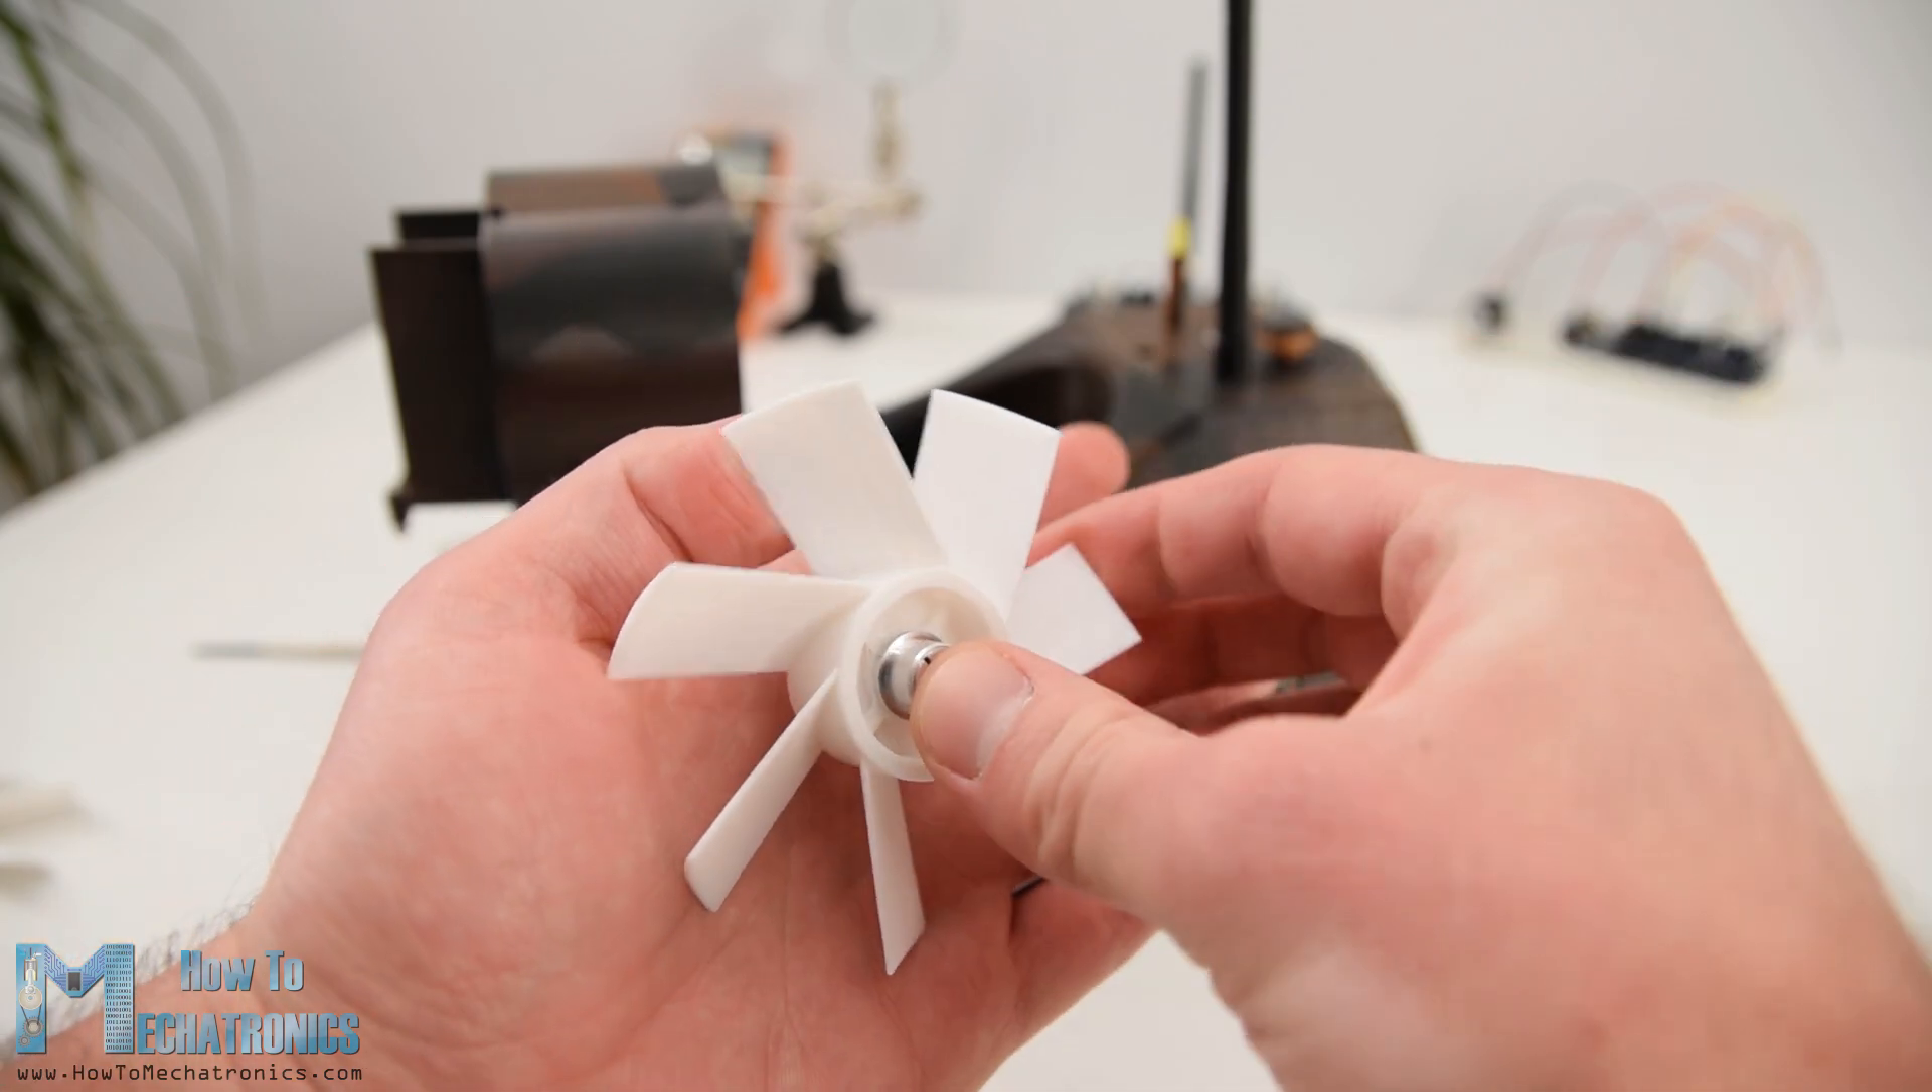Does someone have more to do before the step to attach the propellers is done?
Yes.